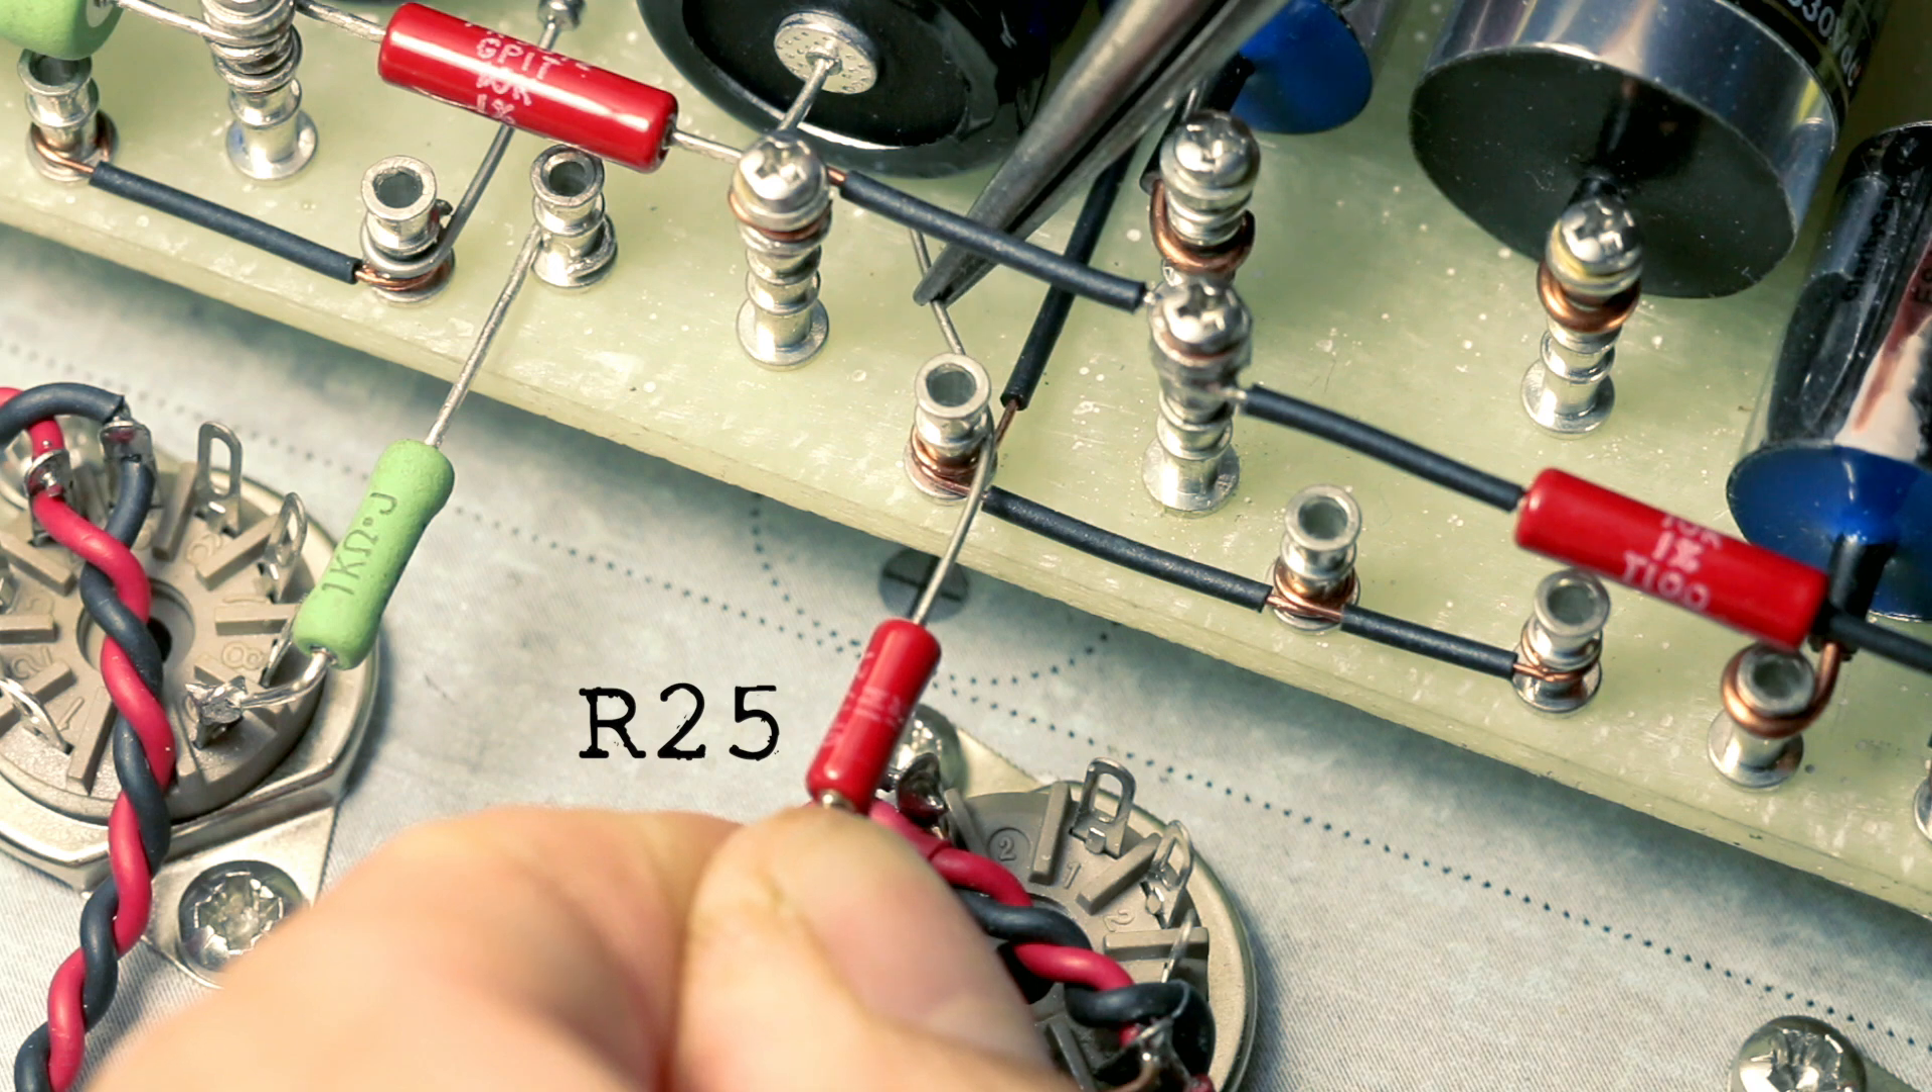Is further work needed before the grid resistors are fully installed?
Yes.